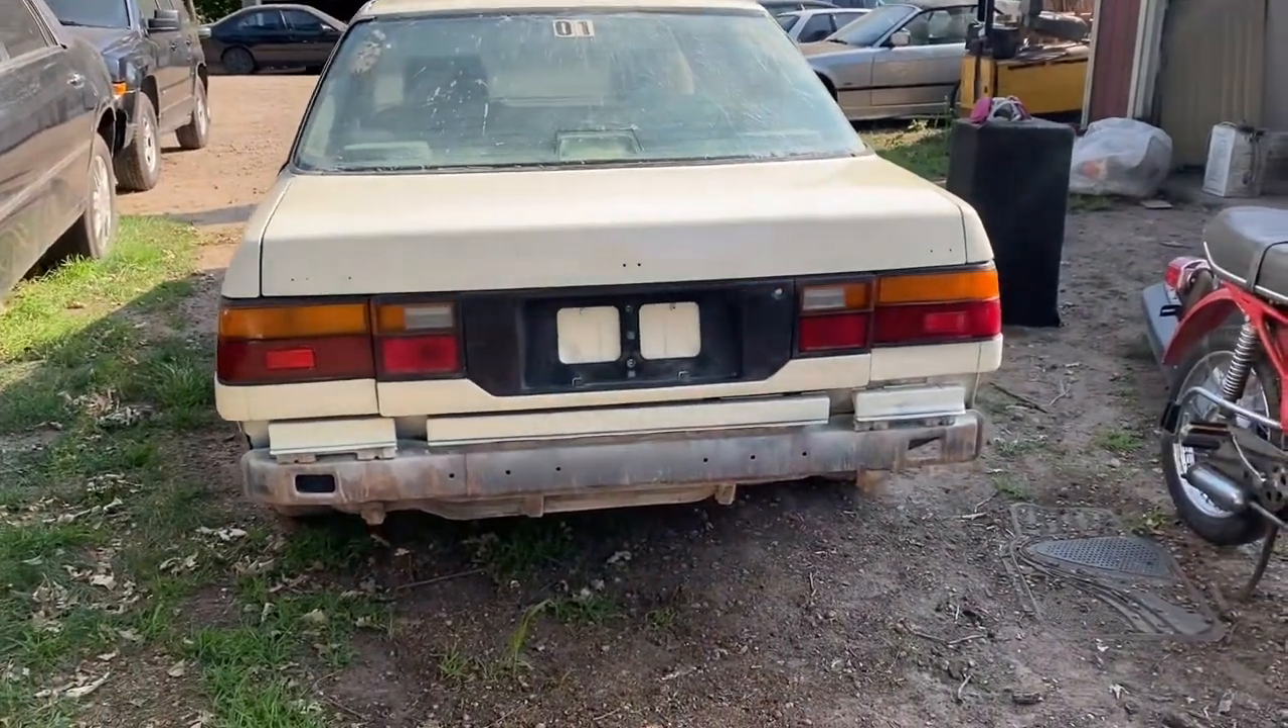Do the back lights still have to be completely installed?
No.